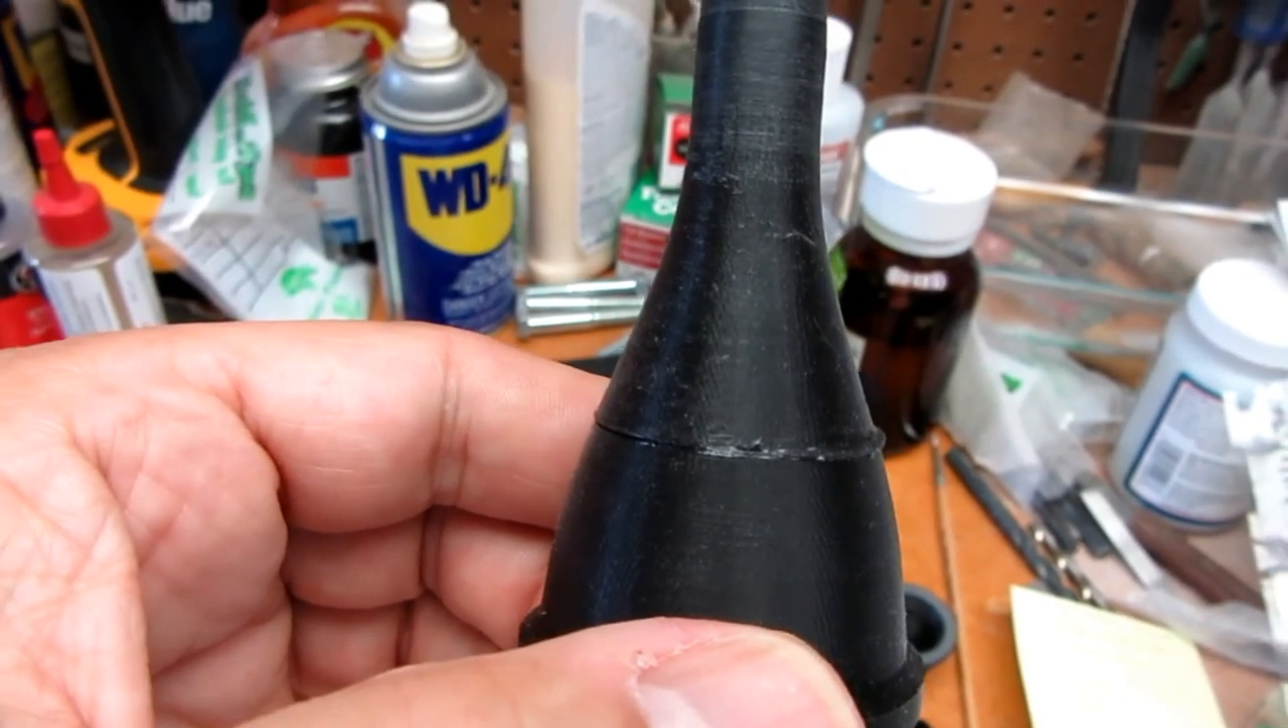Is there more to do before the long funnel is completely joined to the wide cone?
No.